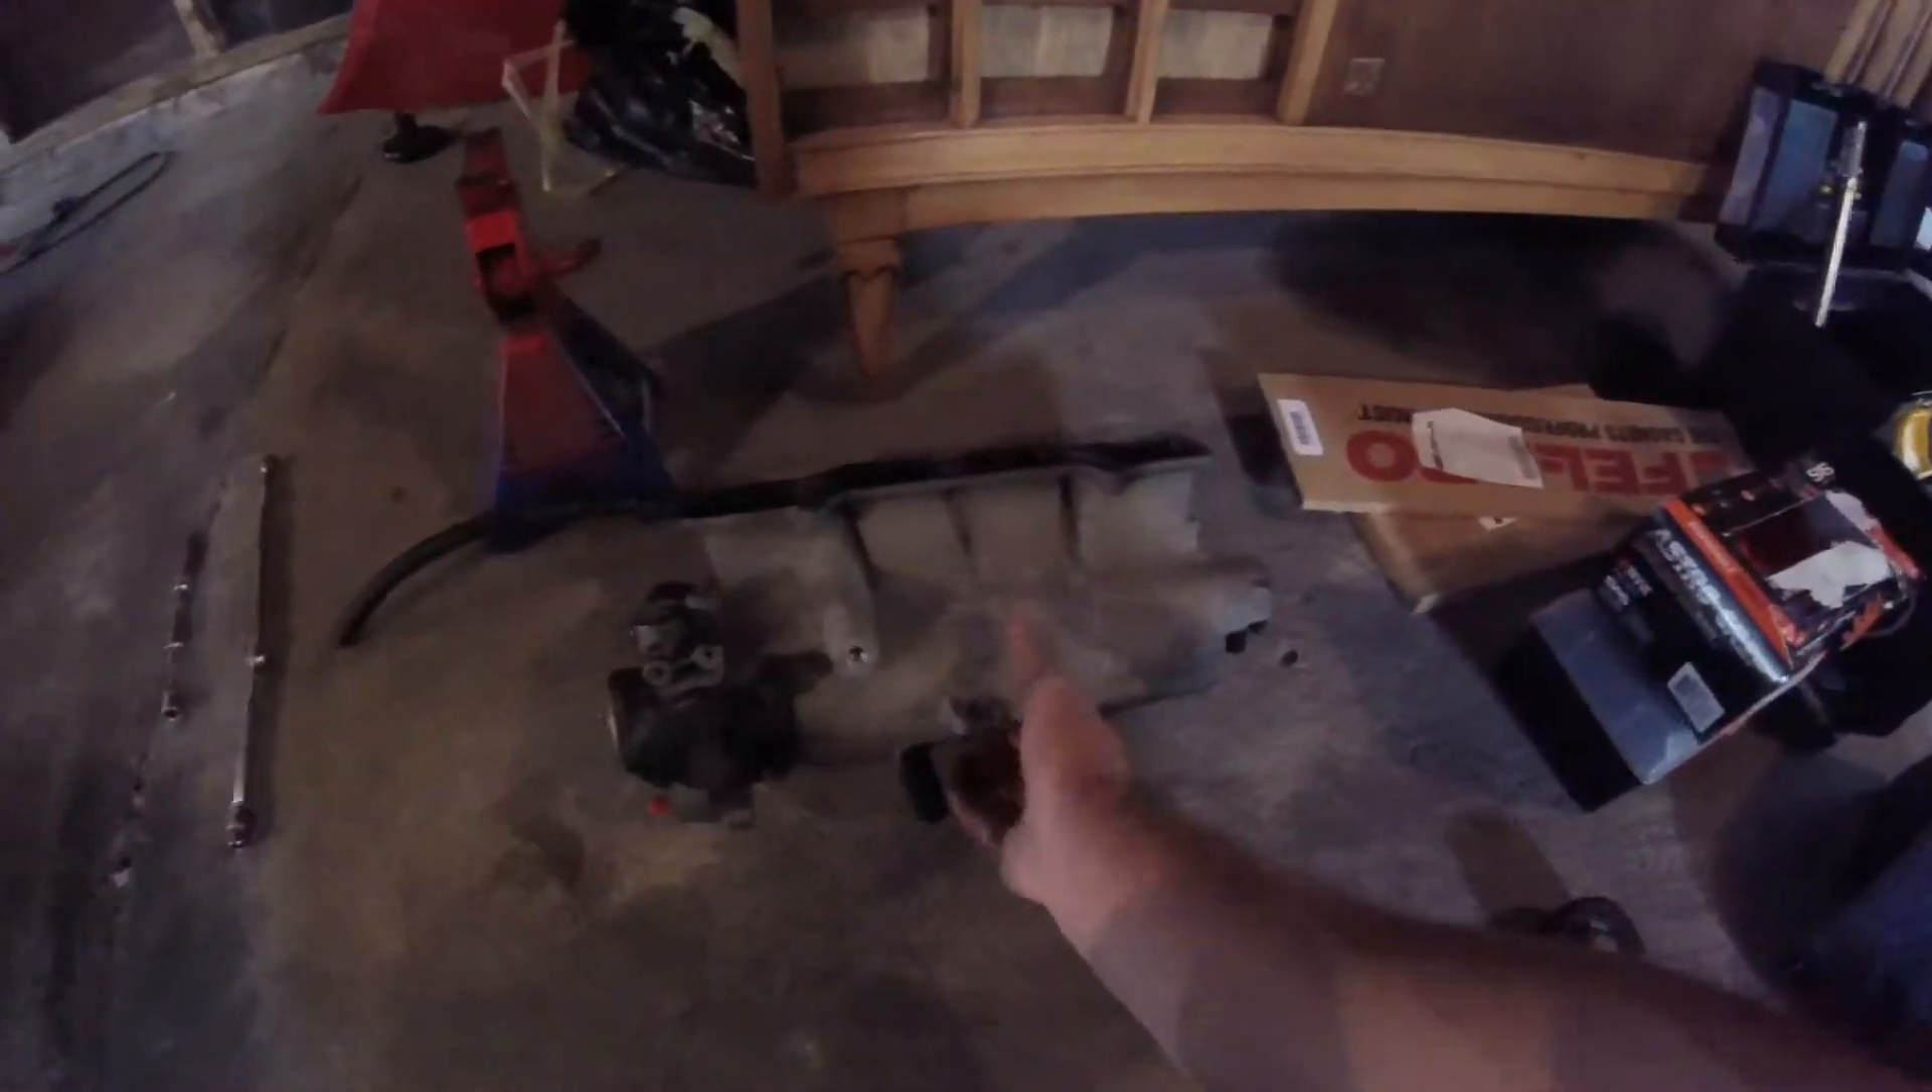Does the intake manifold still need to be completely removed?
No.